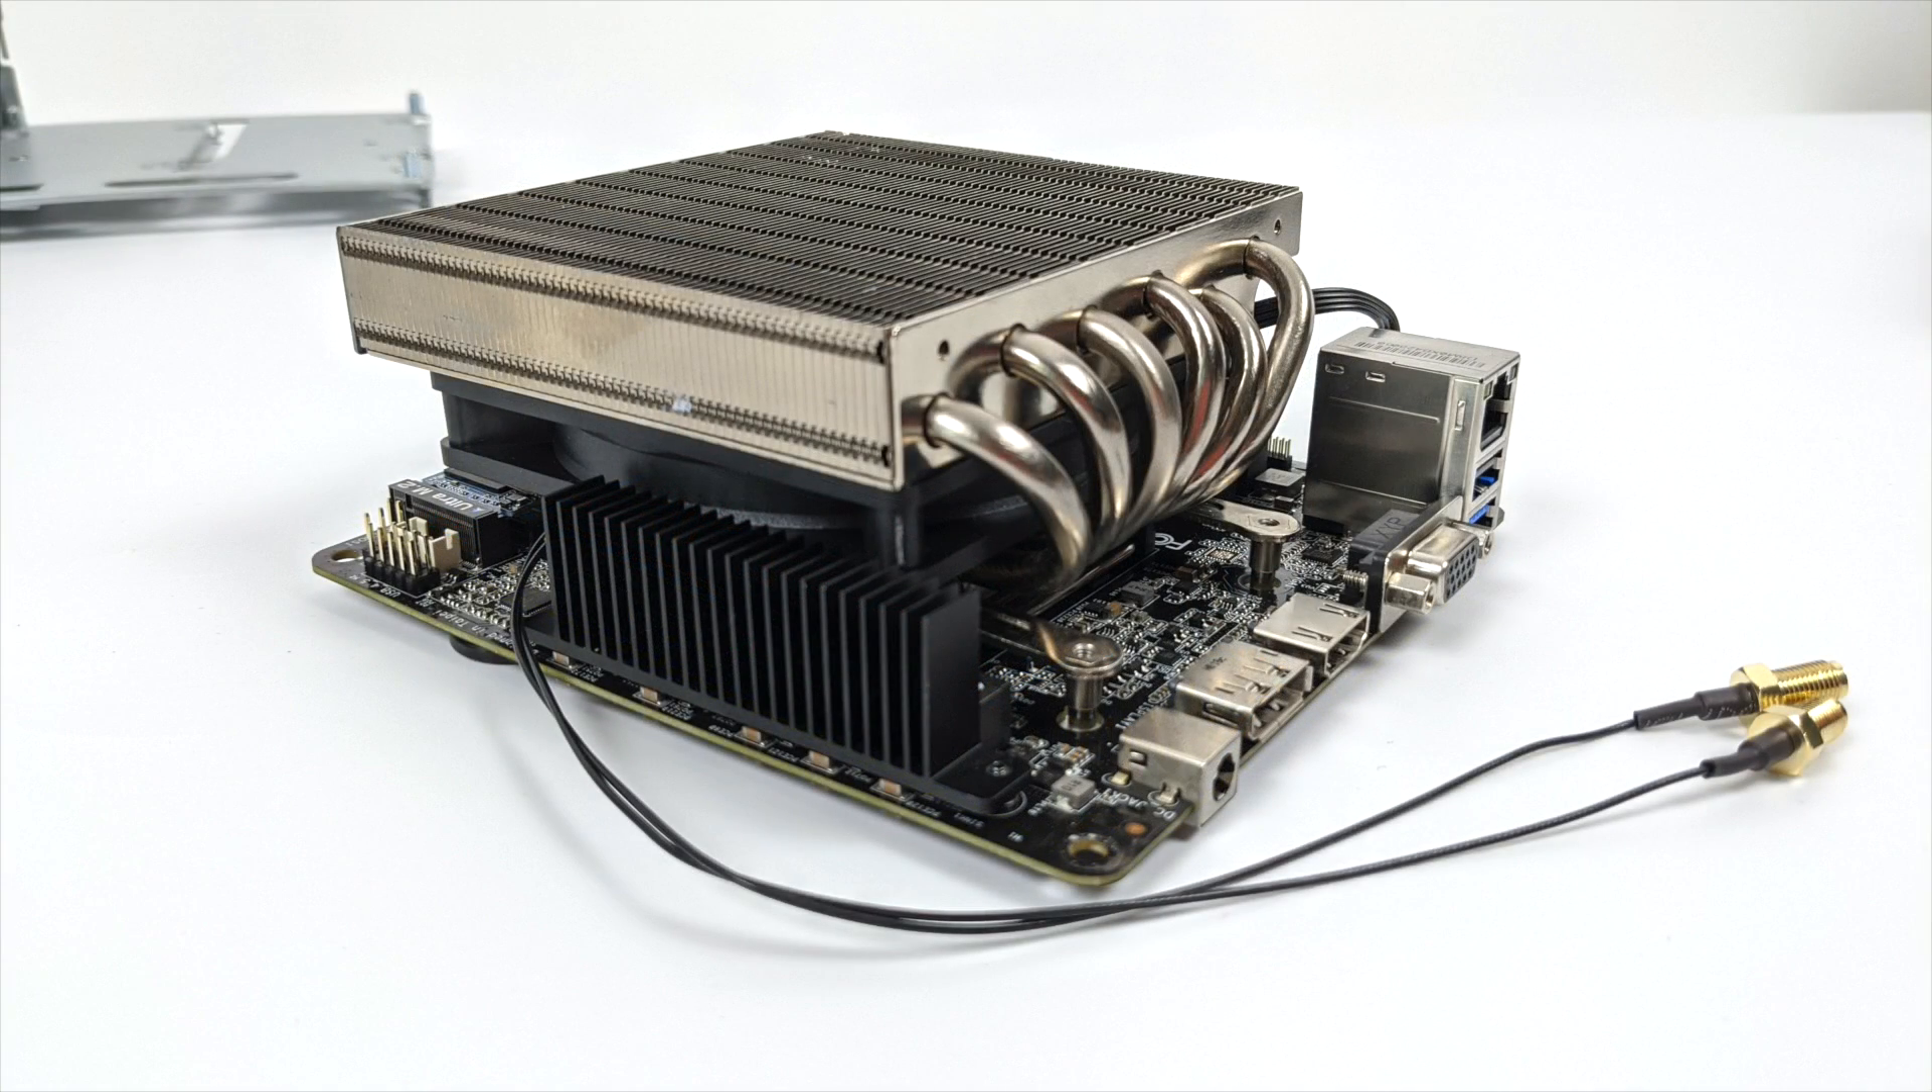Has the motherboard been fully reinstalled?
No.